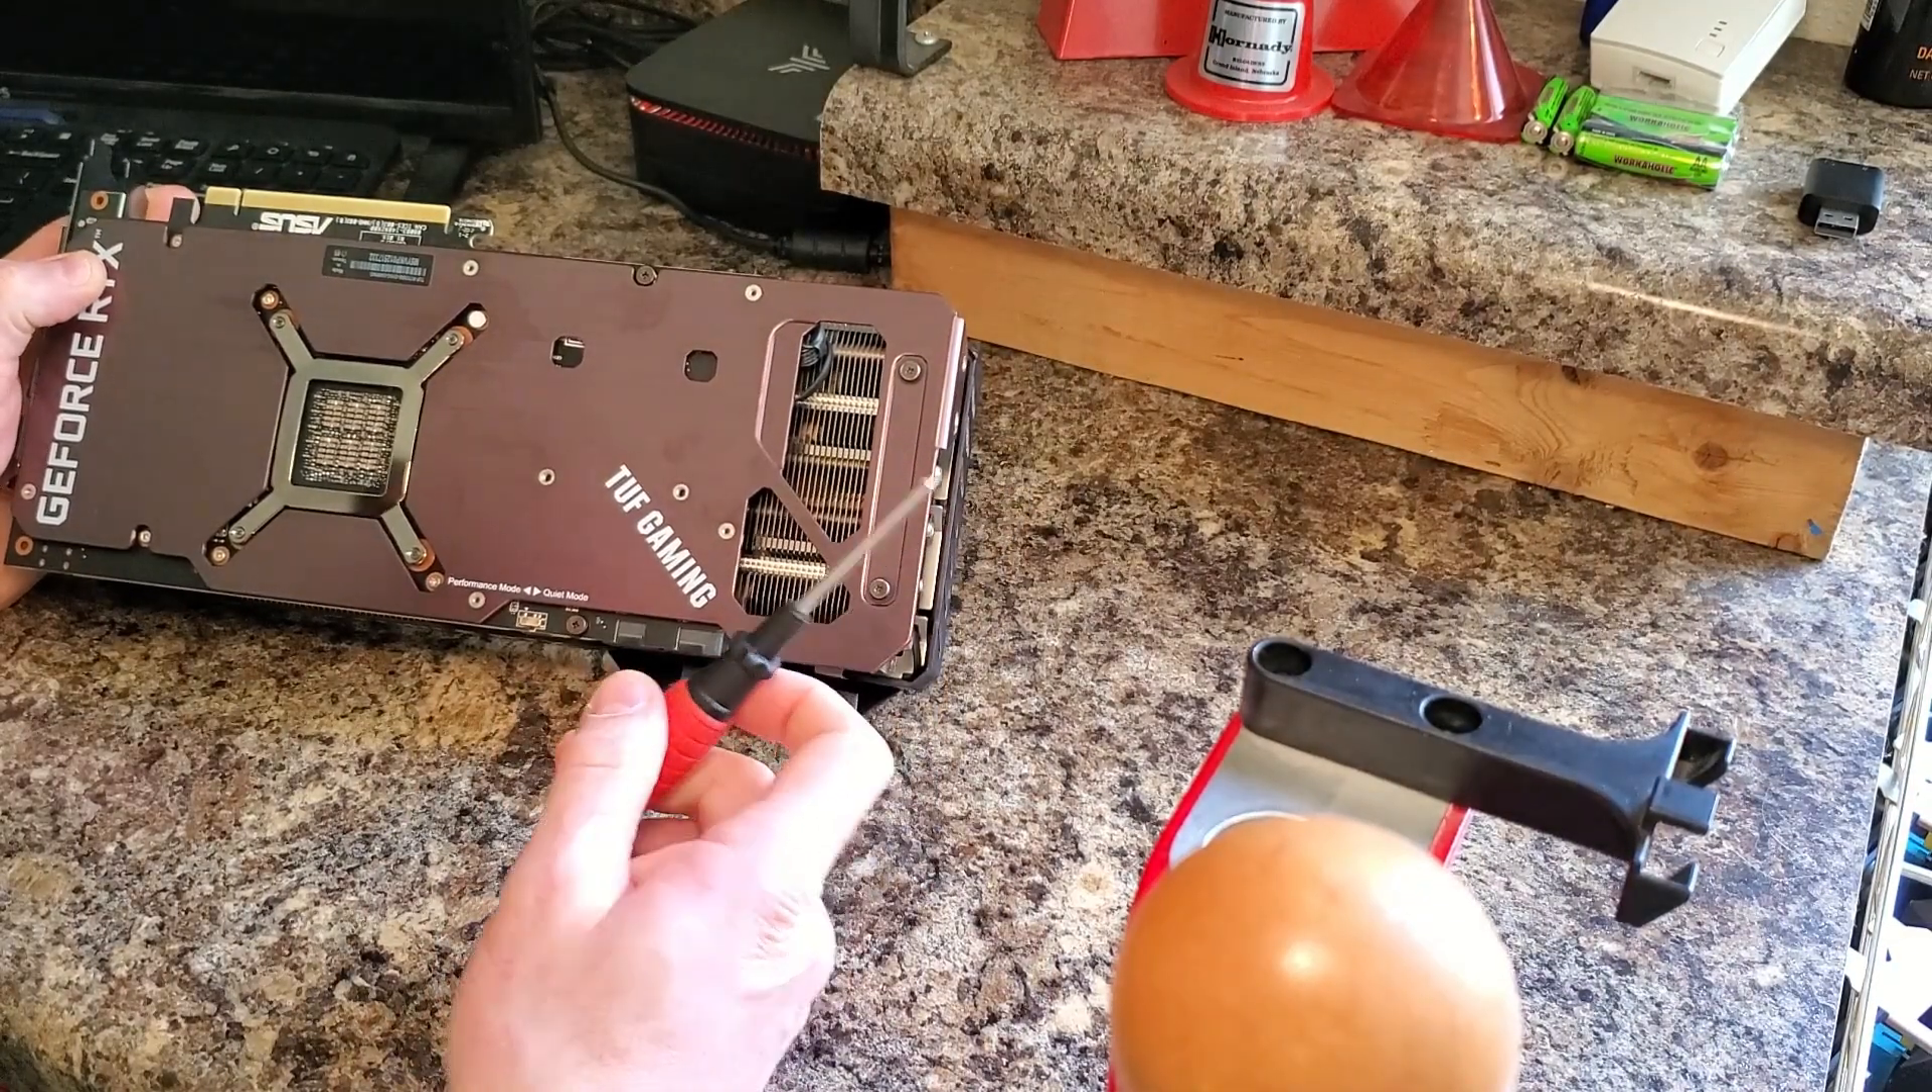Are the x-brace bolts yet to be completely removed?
Yes.